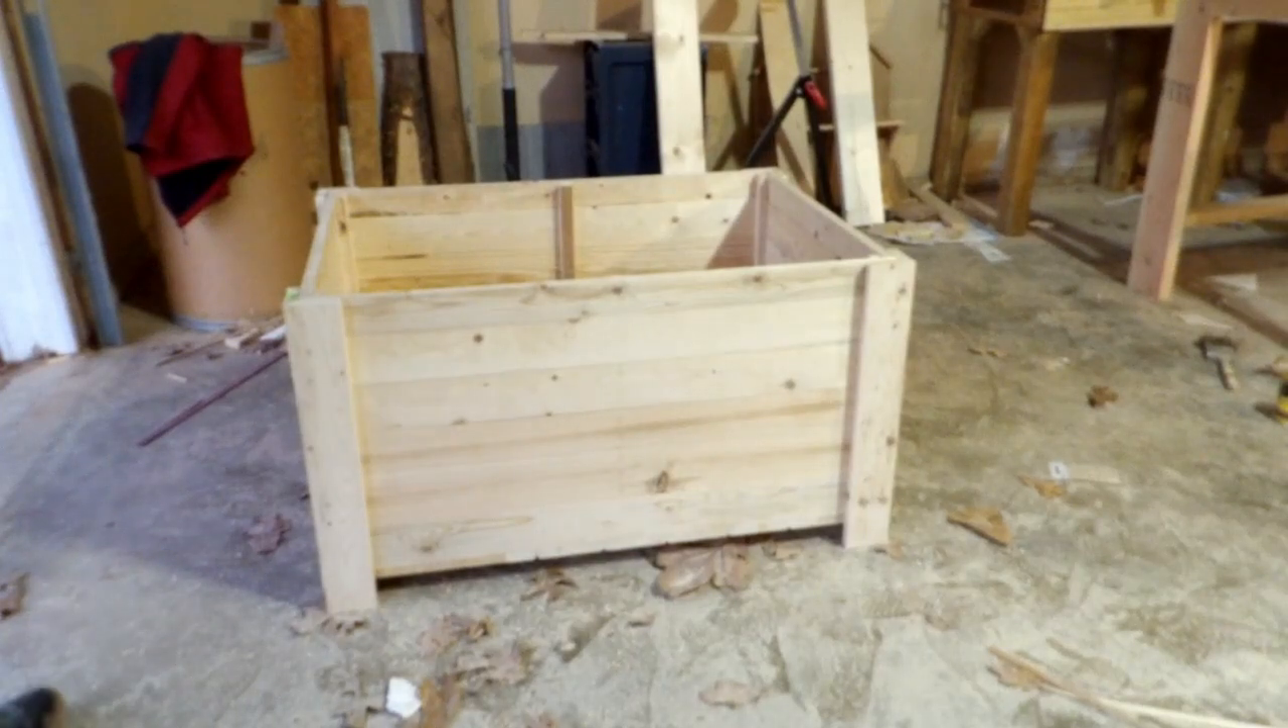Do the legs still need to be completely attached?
No.